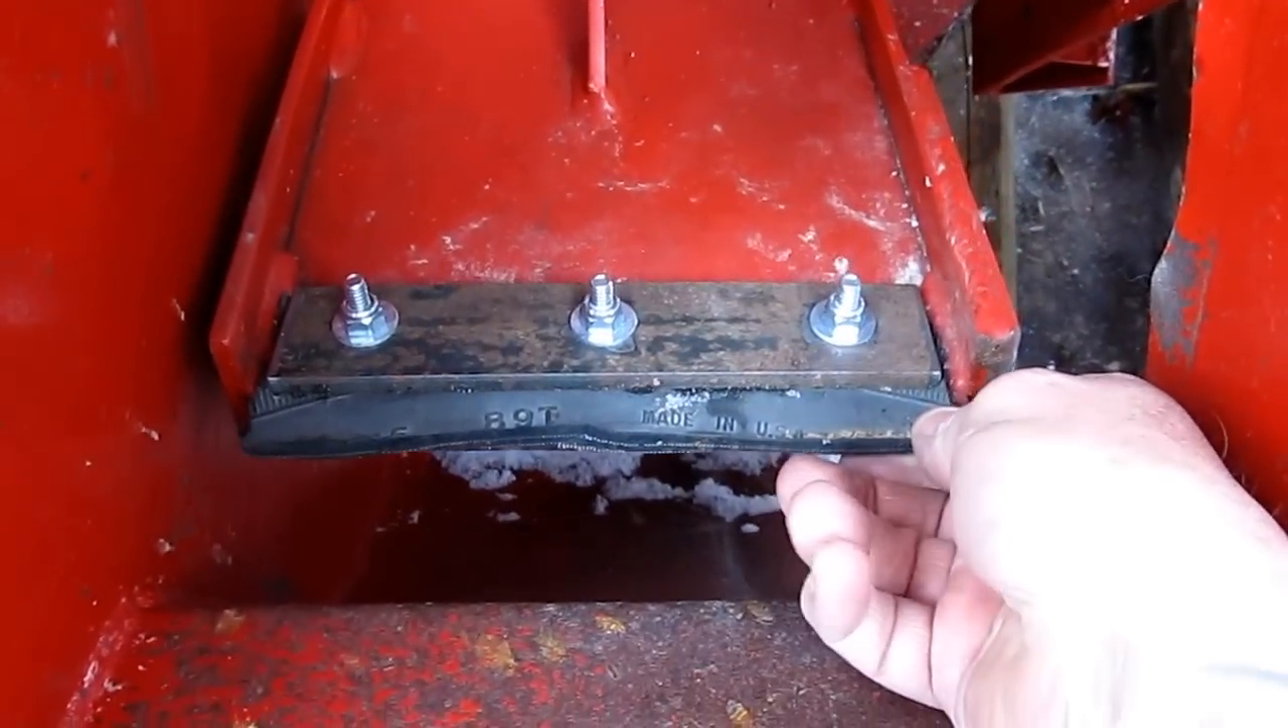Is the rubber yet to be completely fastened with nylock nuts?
No.